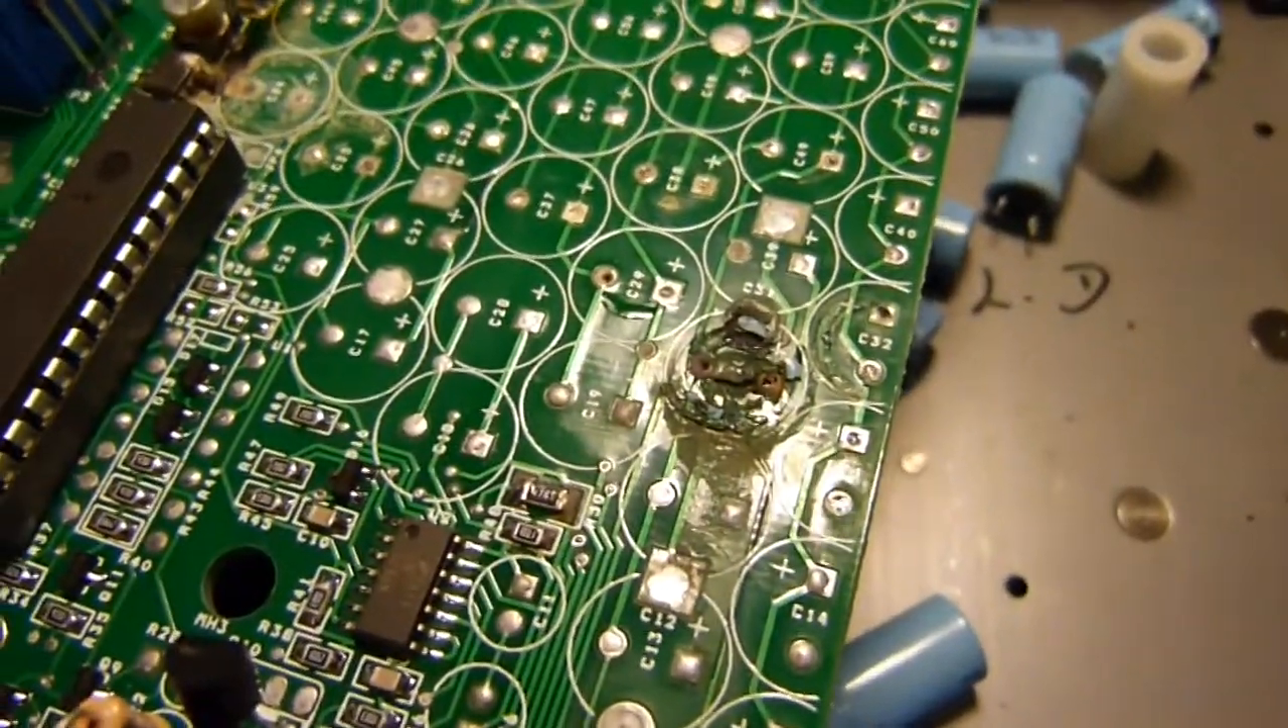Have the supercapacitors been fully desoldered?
Yes.